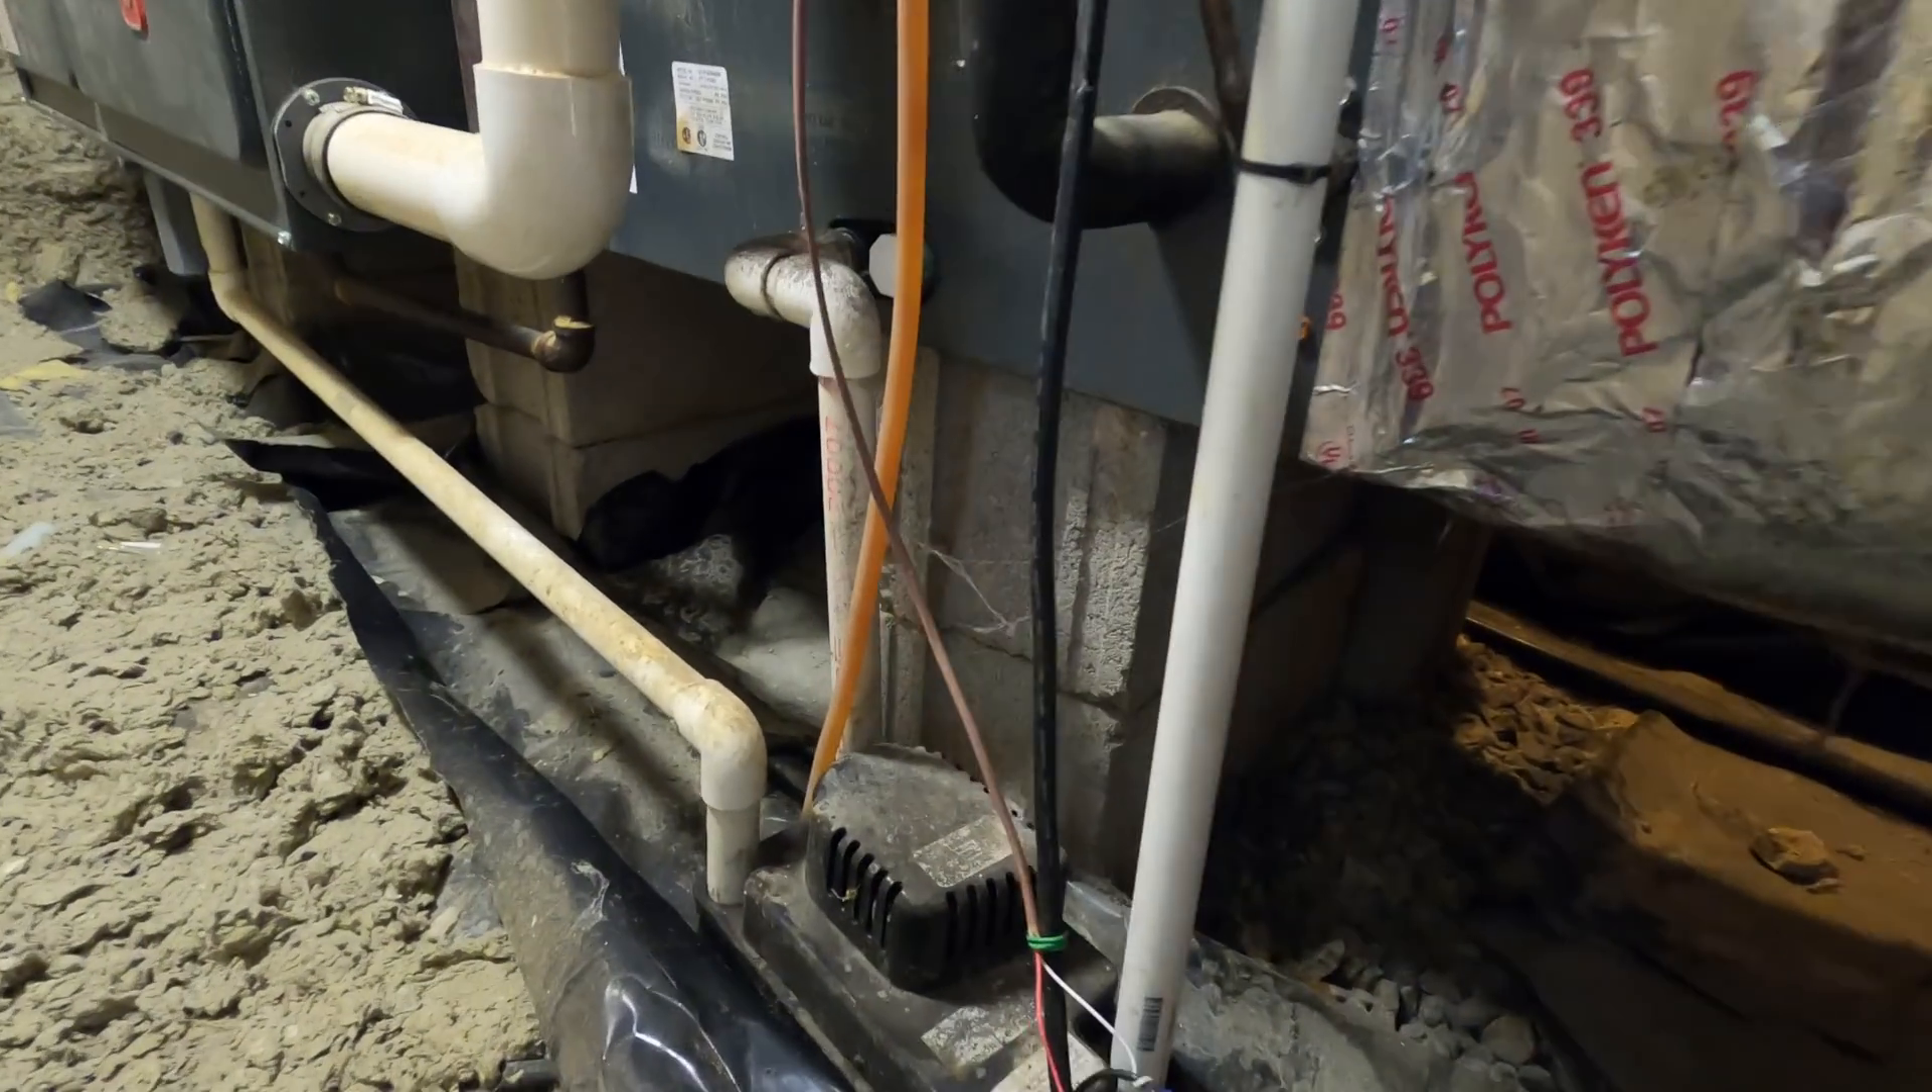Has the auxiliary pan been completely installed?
No.